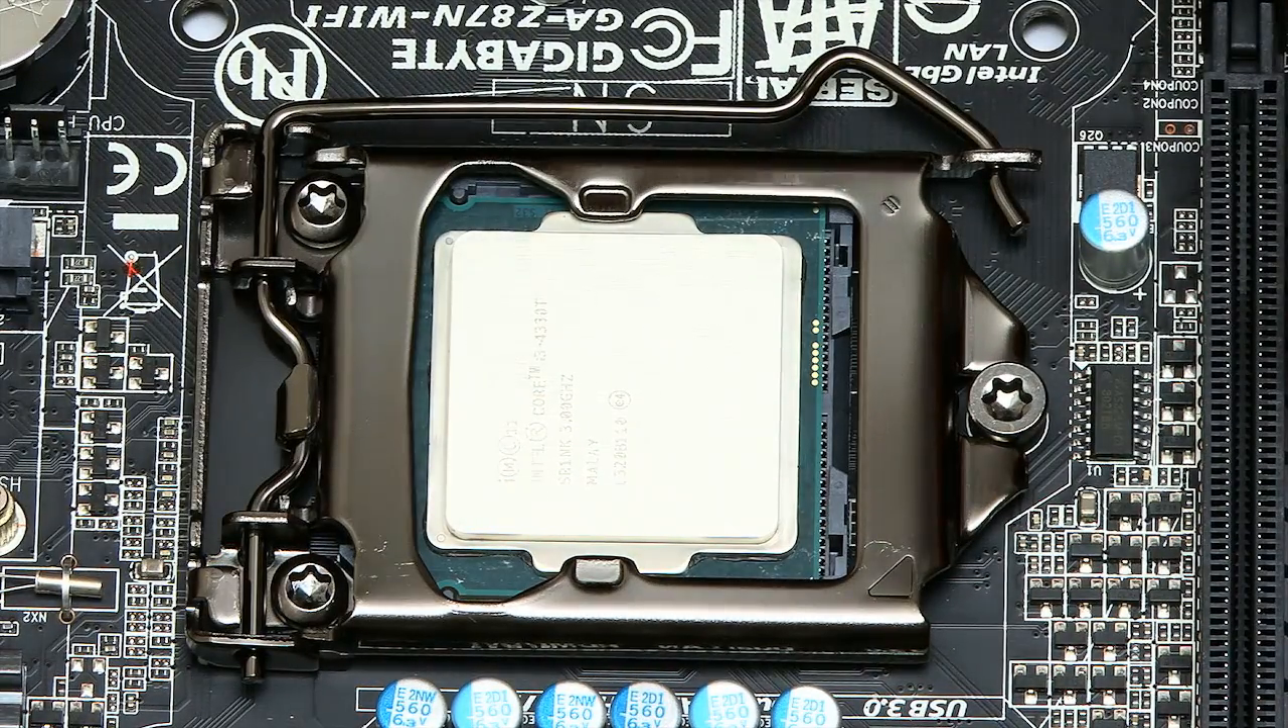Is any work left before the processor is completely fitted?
No.